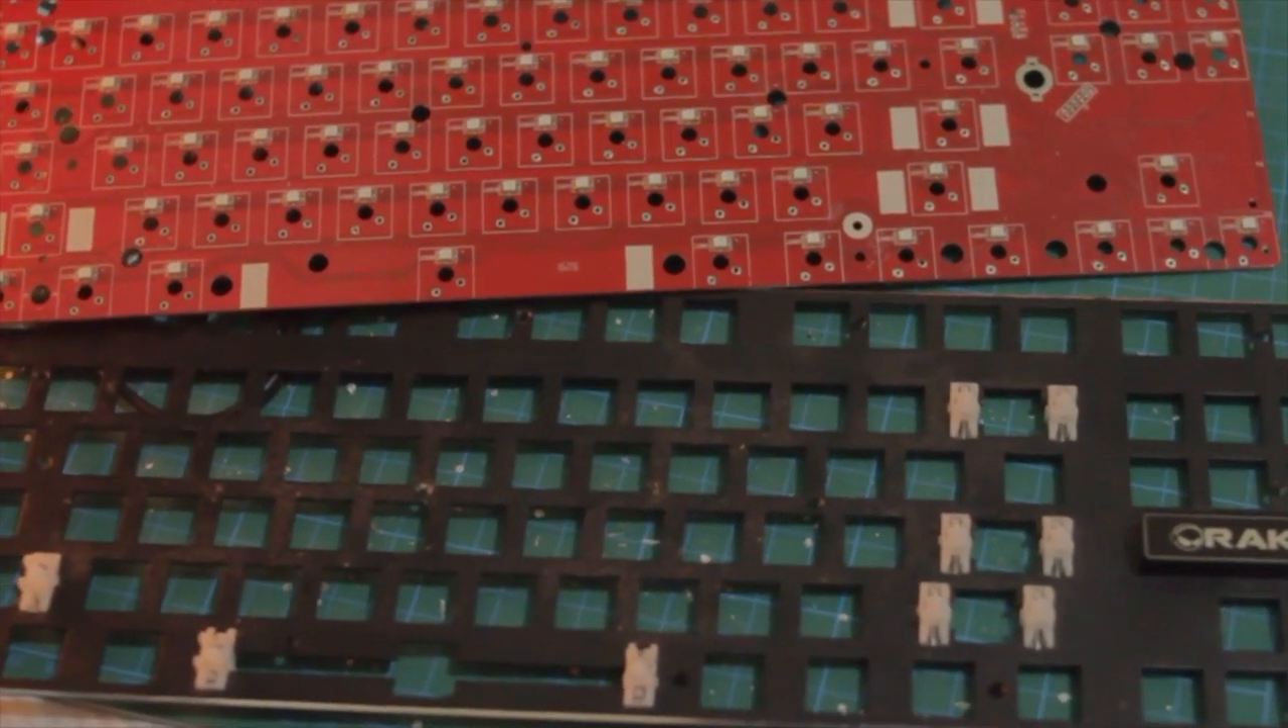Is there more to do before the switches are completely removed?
No.